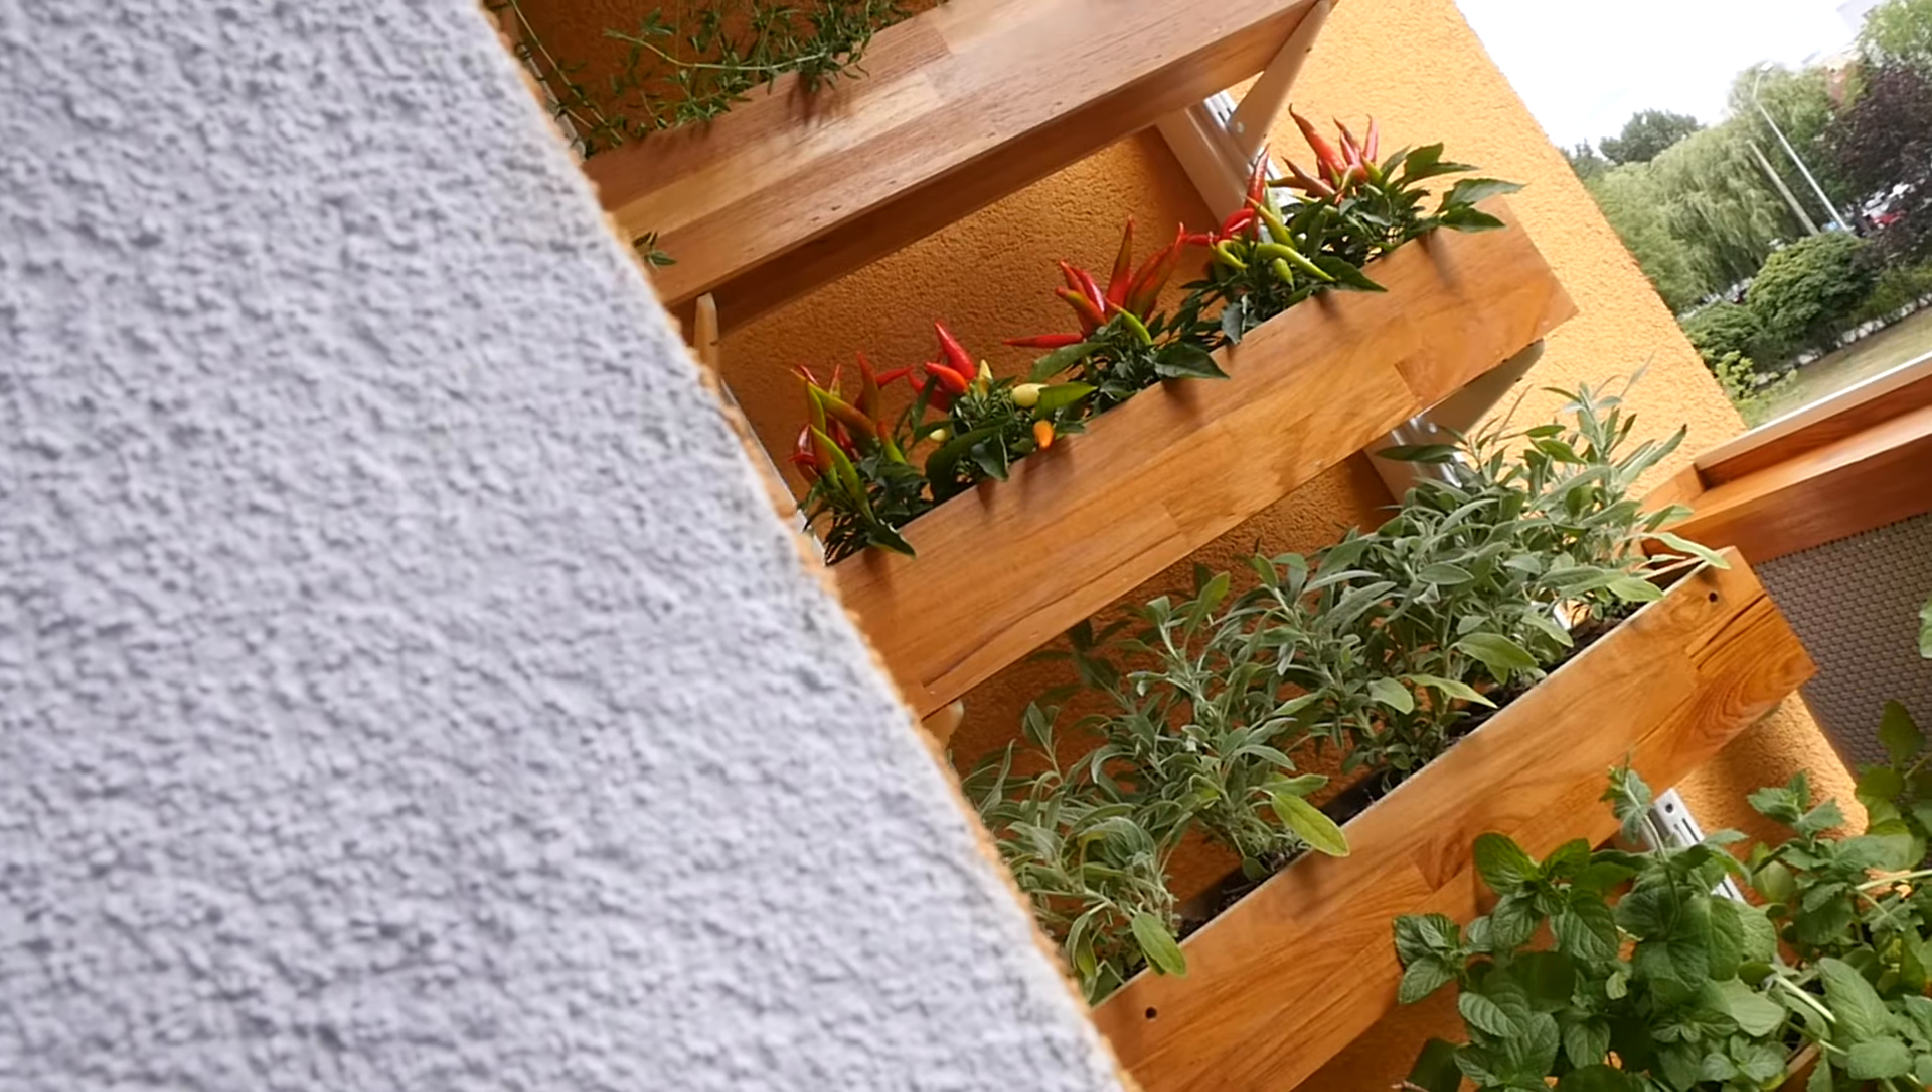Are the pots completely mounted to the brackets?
Yes.